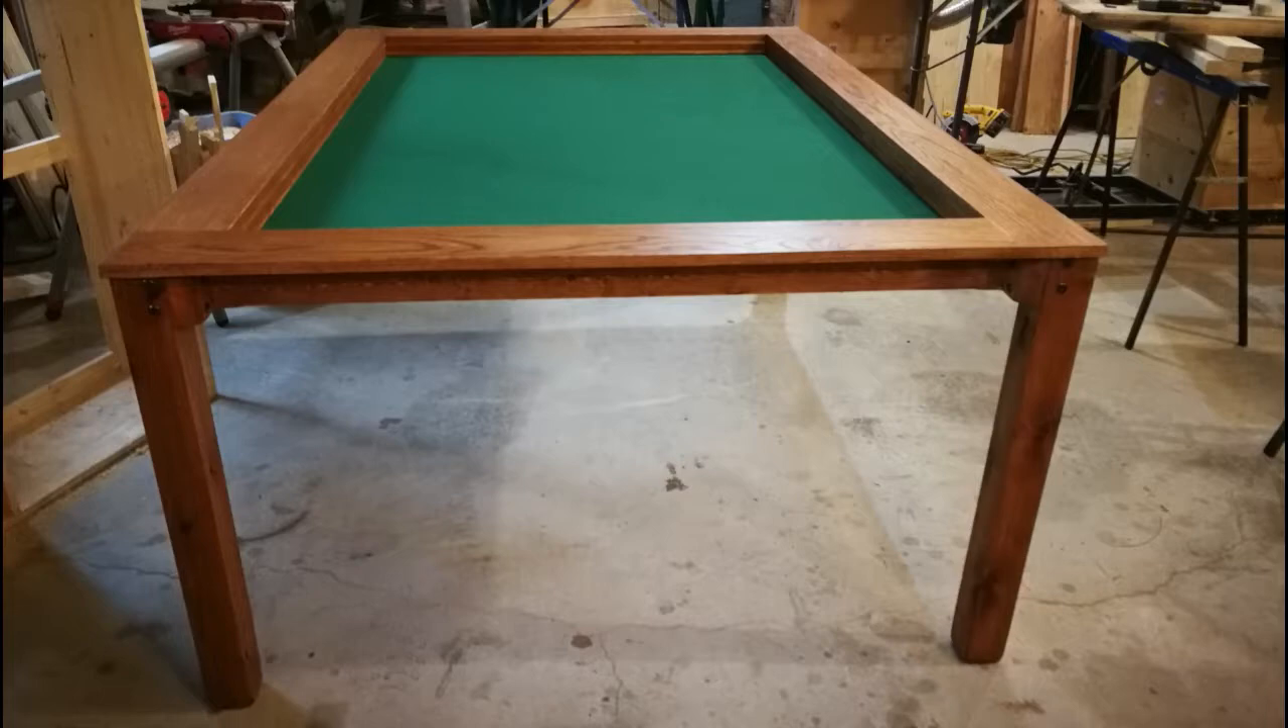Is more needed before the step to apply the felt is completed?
No.